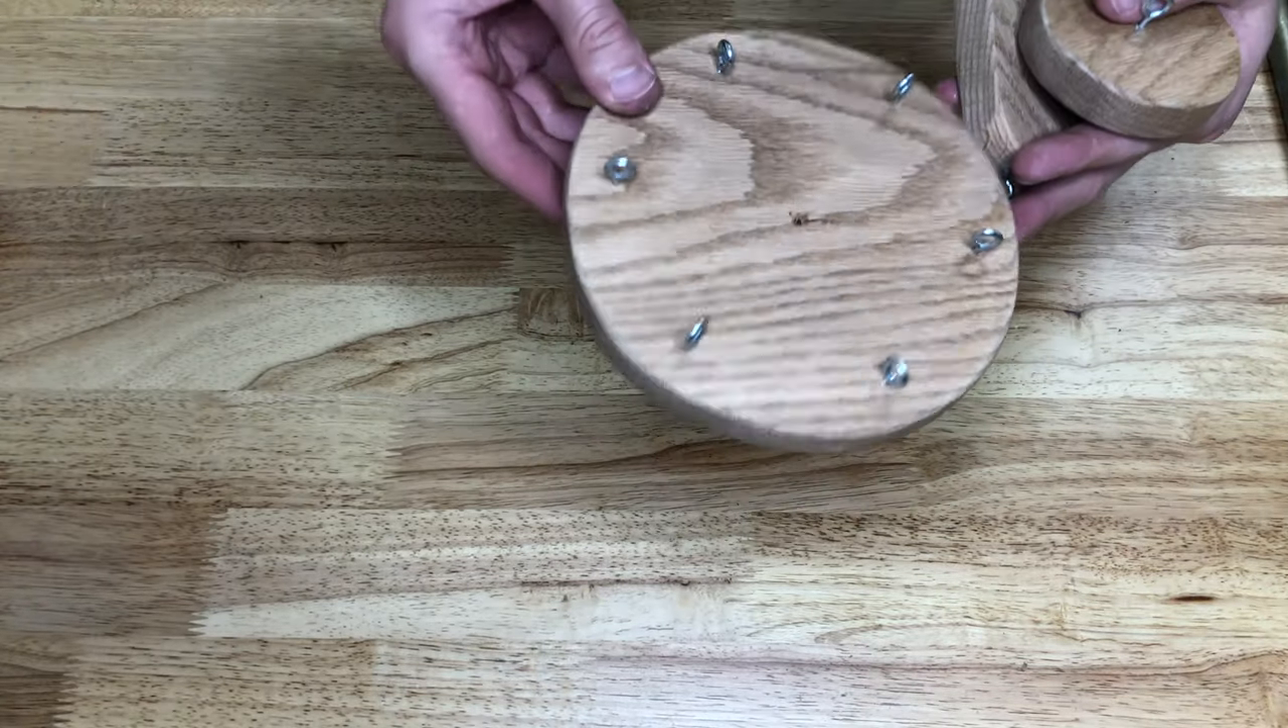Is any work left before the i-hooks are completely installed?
No.